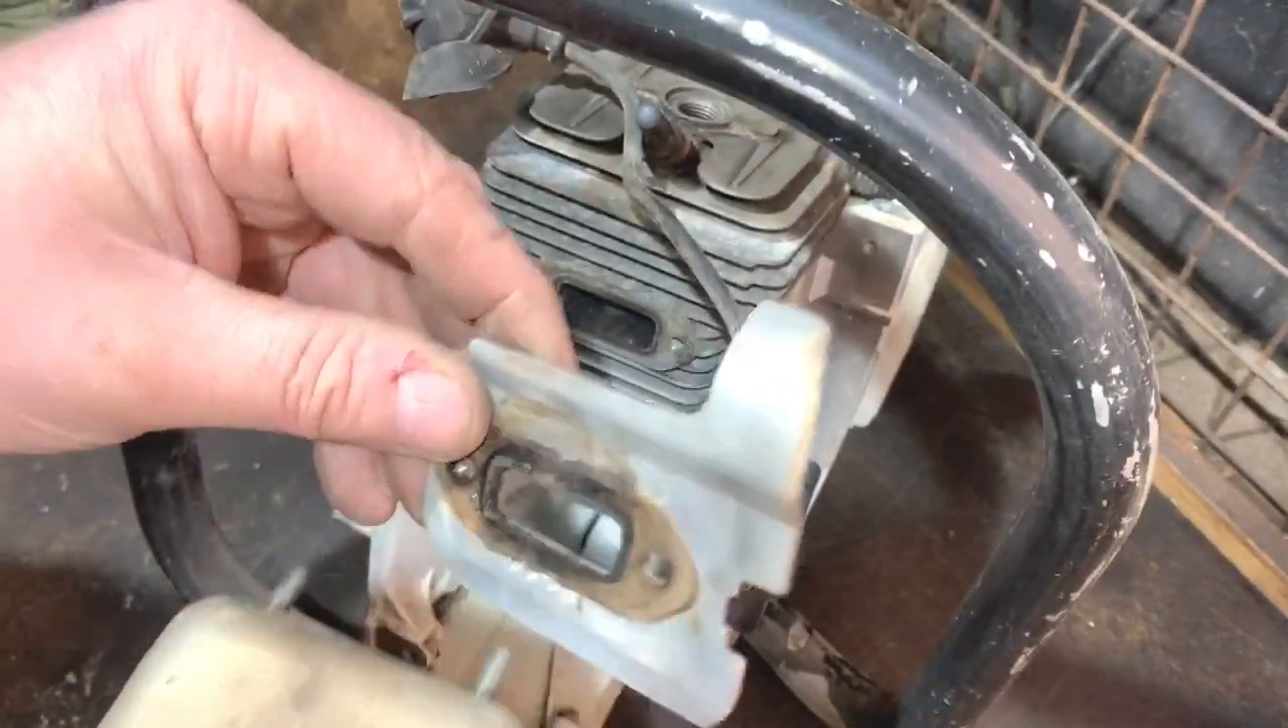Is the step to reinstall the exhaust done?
No.